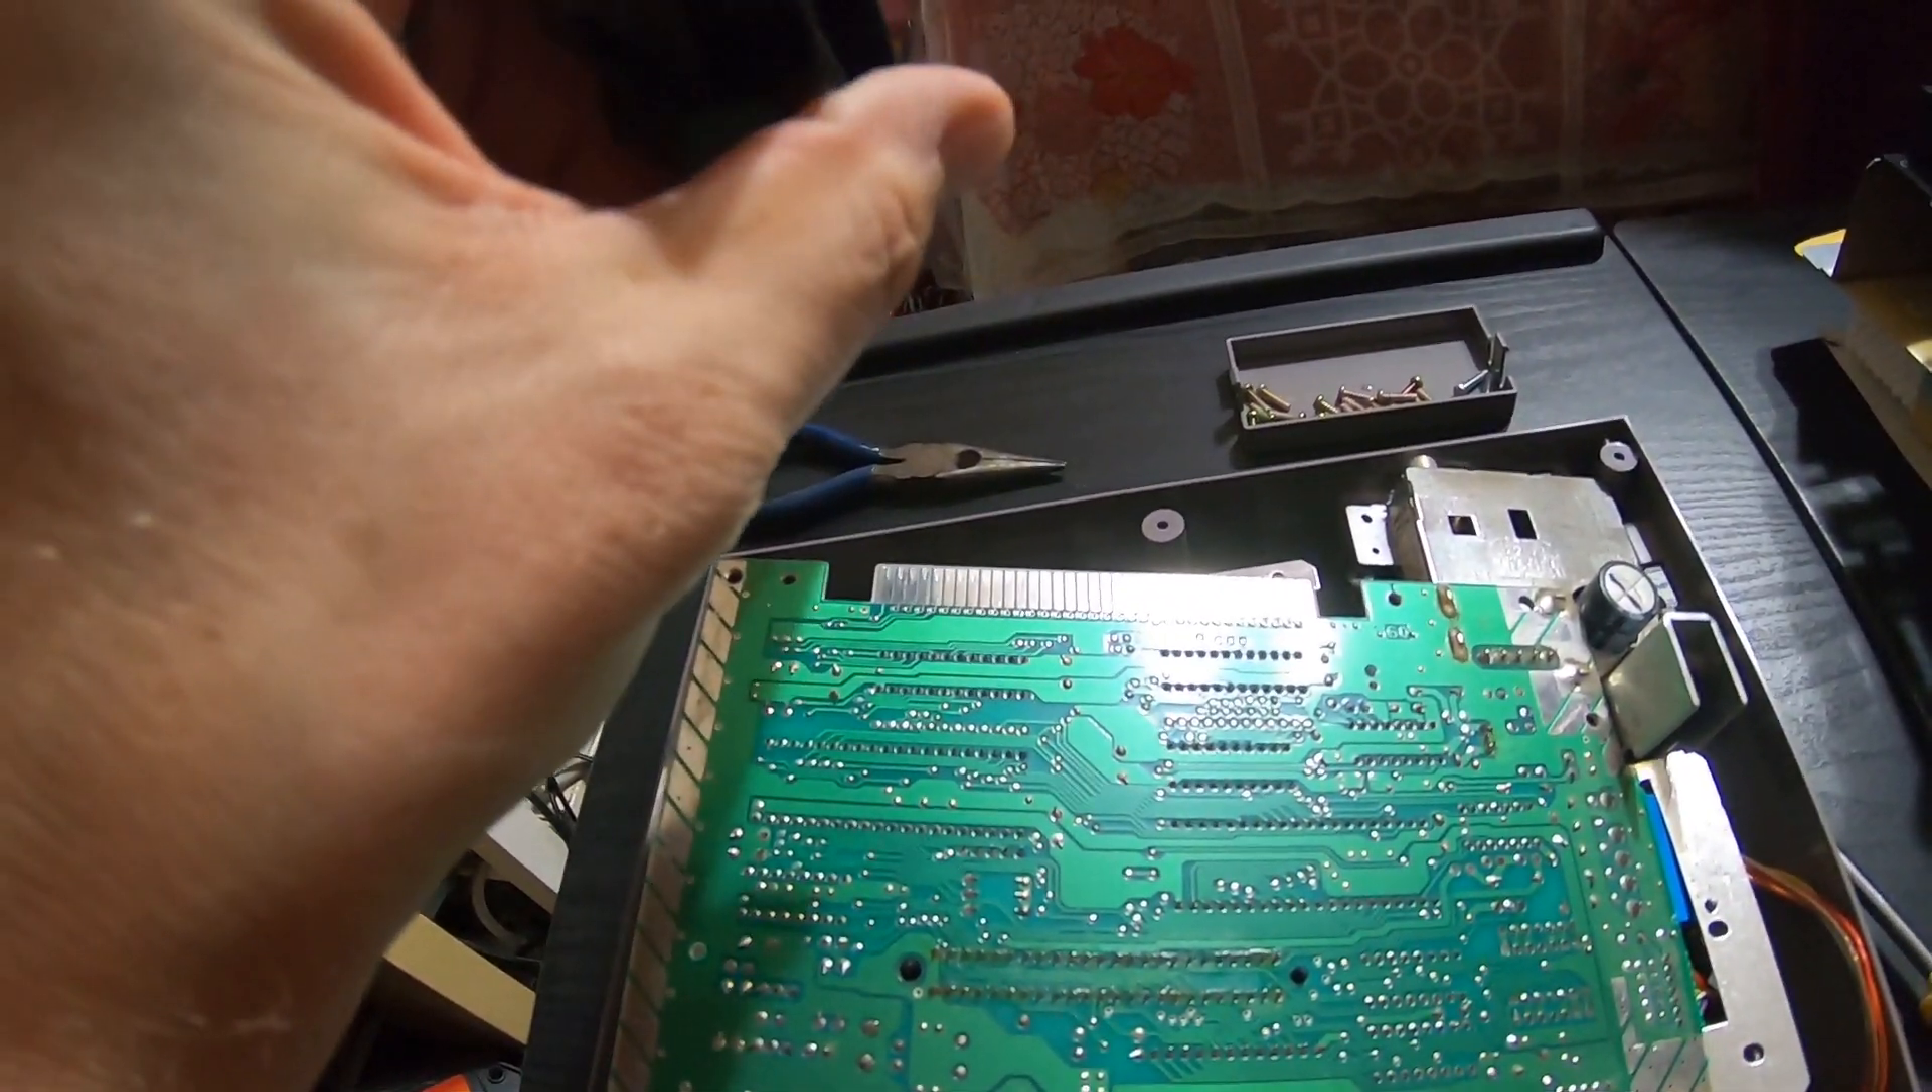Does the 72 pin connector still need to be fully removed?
No.